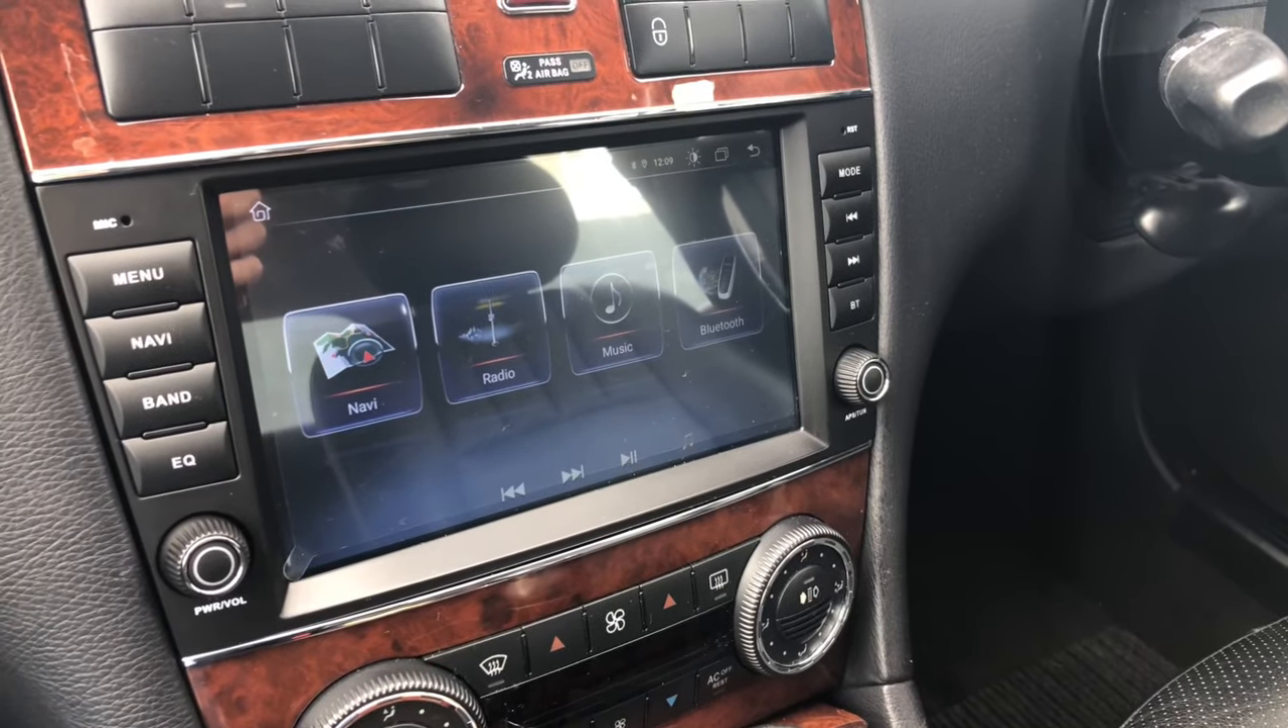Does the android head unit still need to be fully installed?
No.